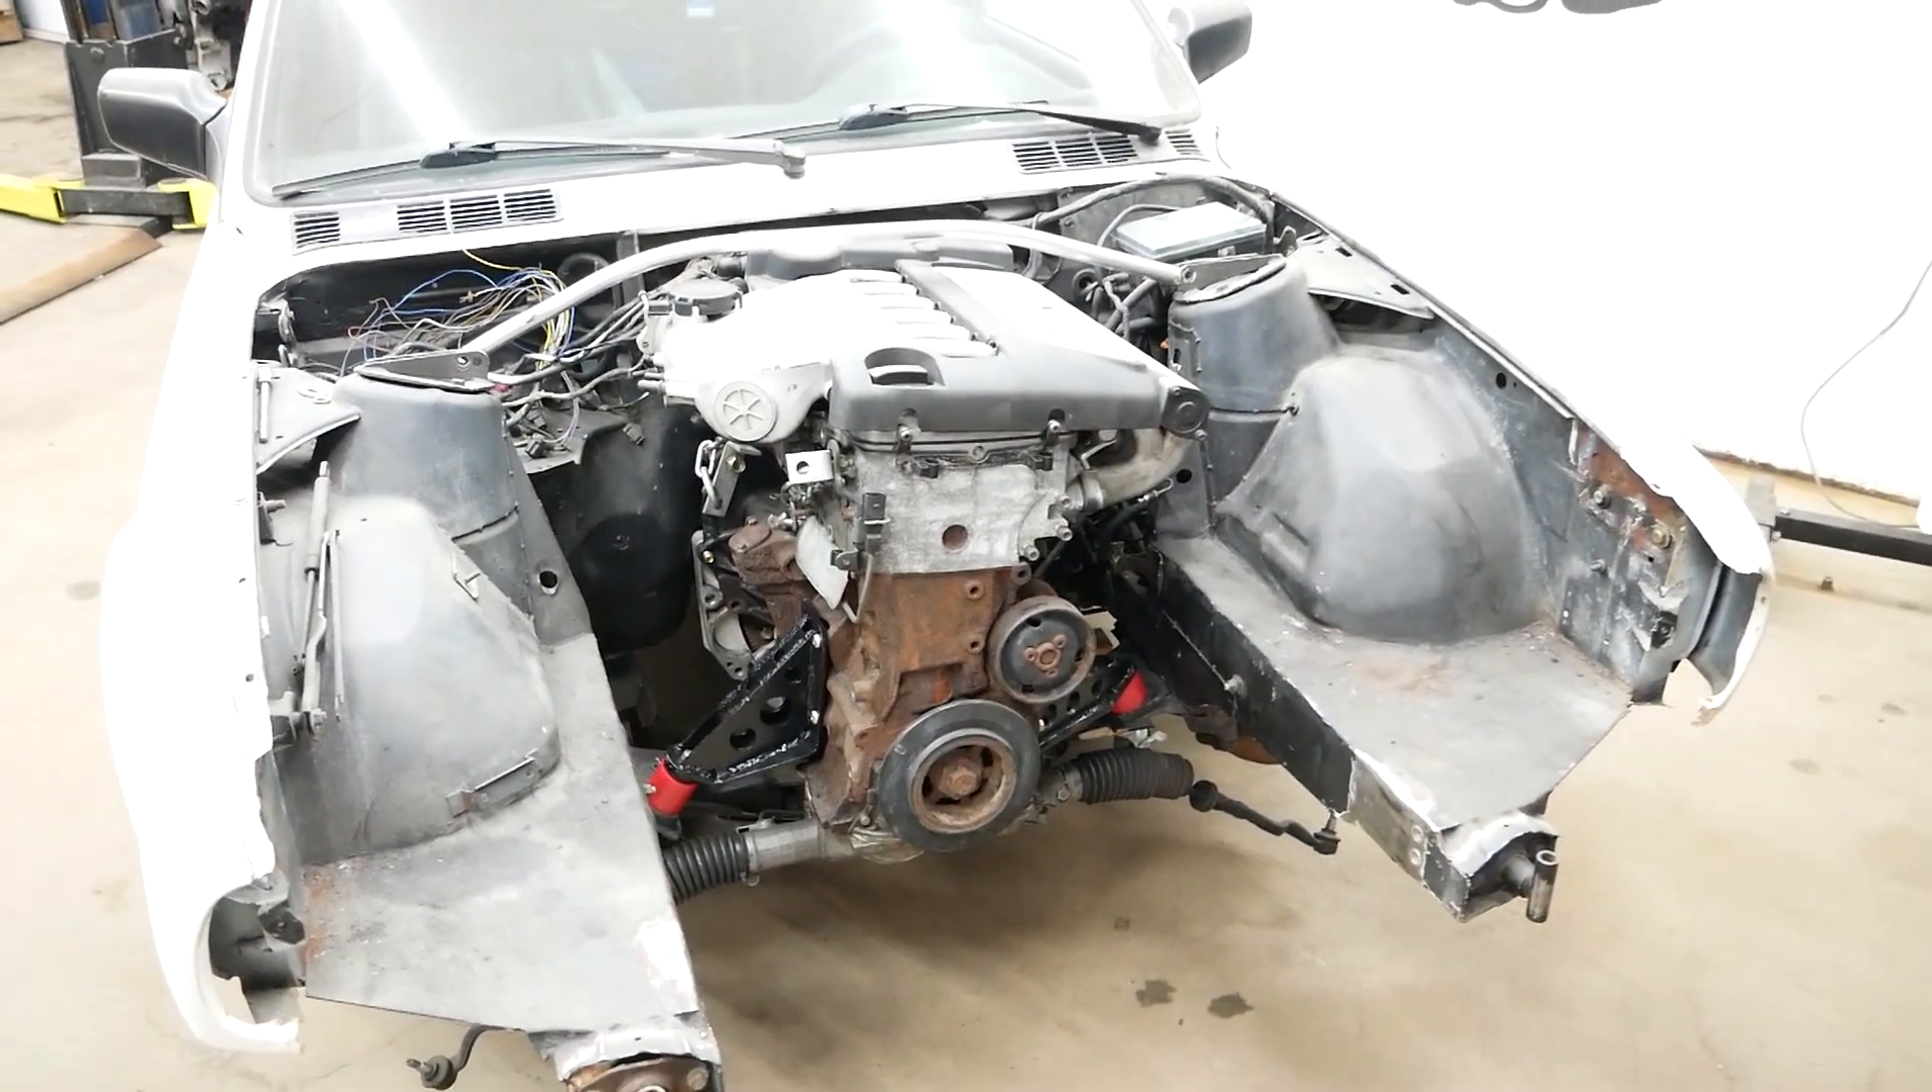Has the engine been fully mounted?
Yes.